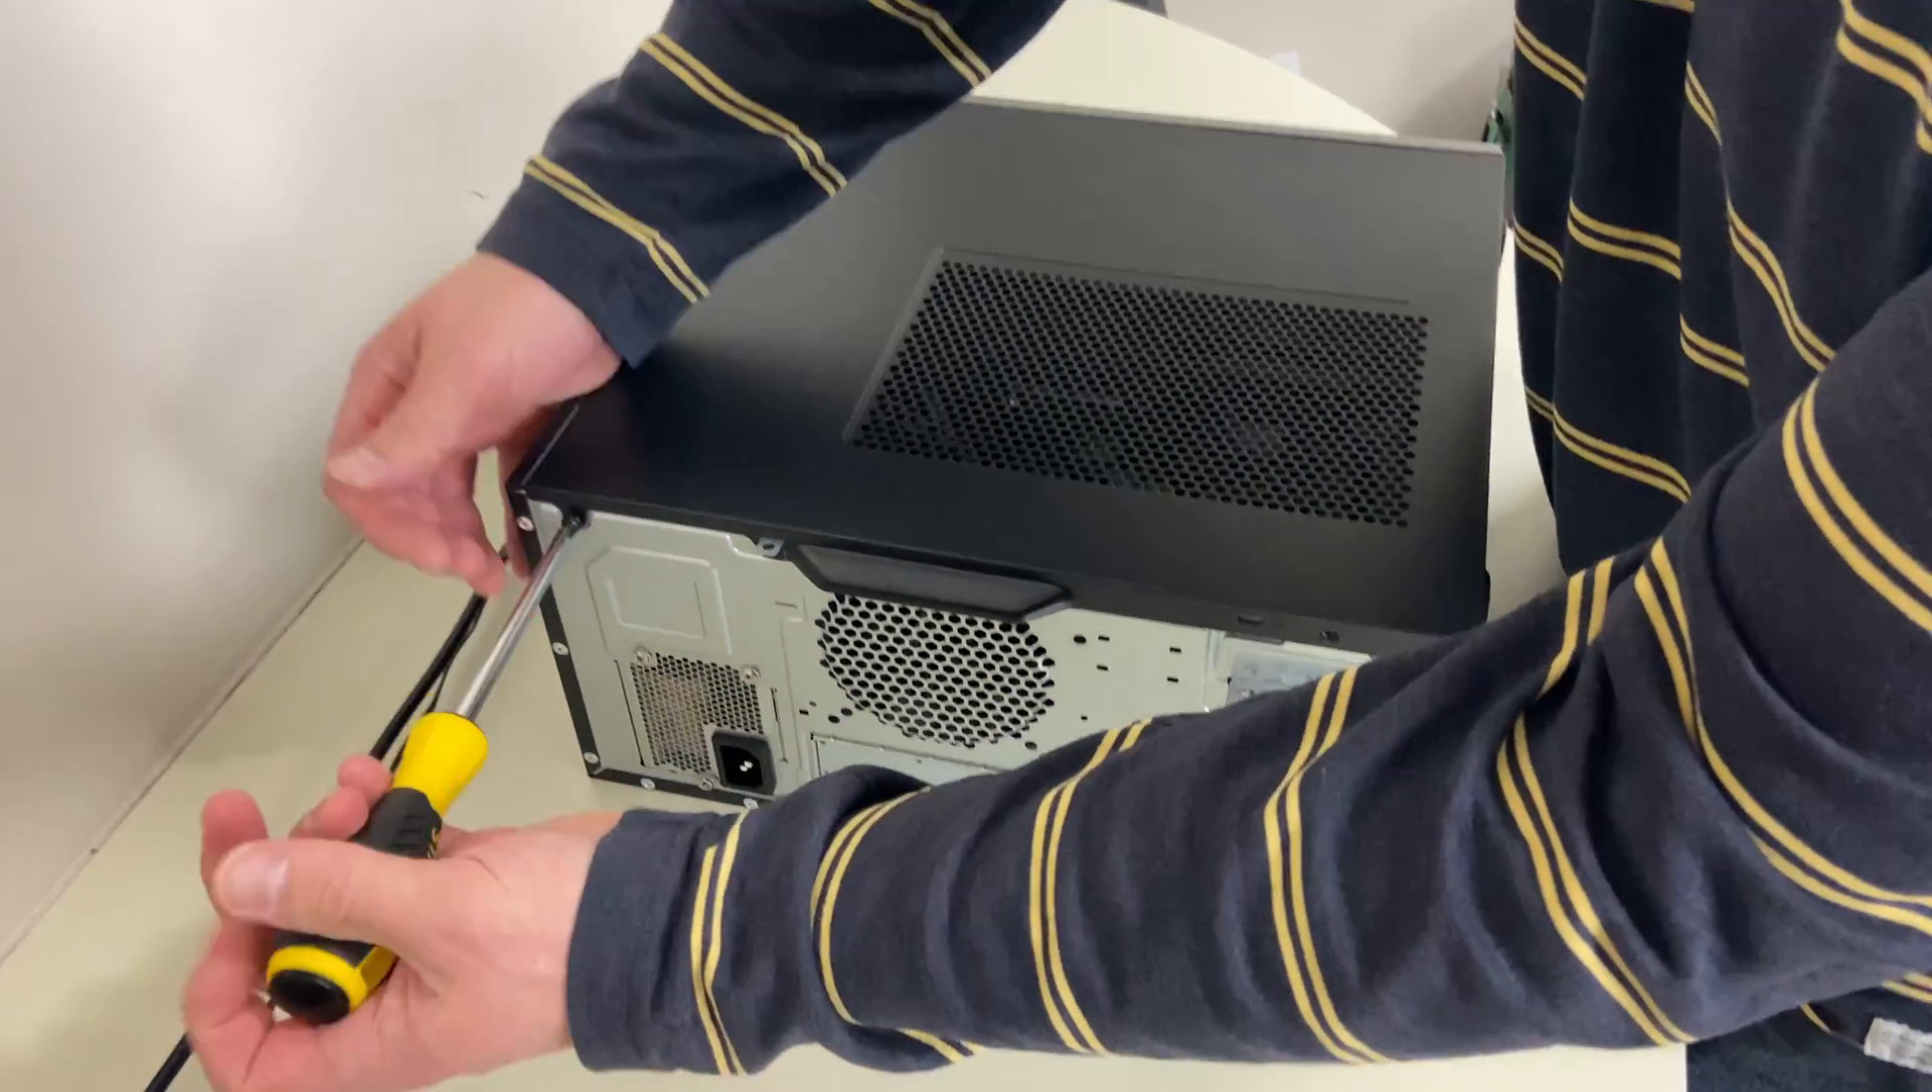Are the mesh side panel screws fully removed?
No.